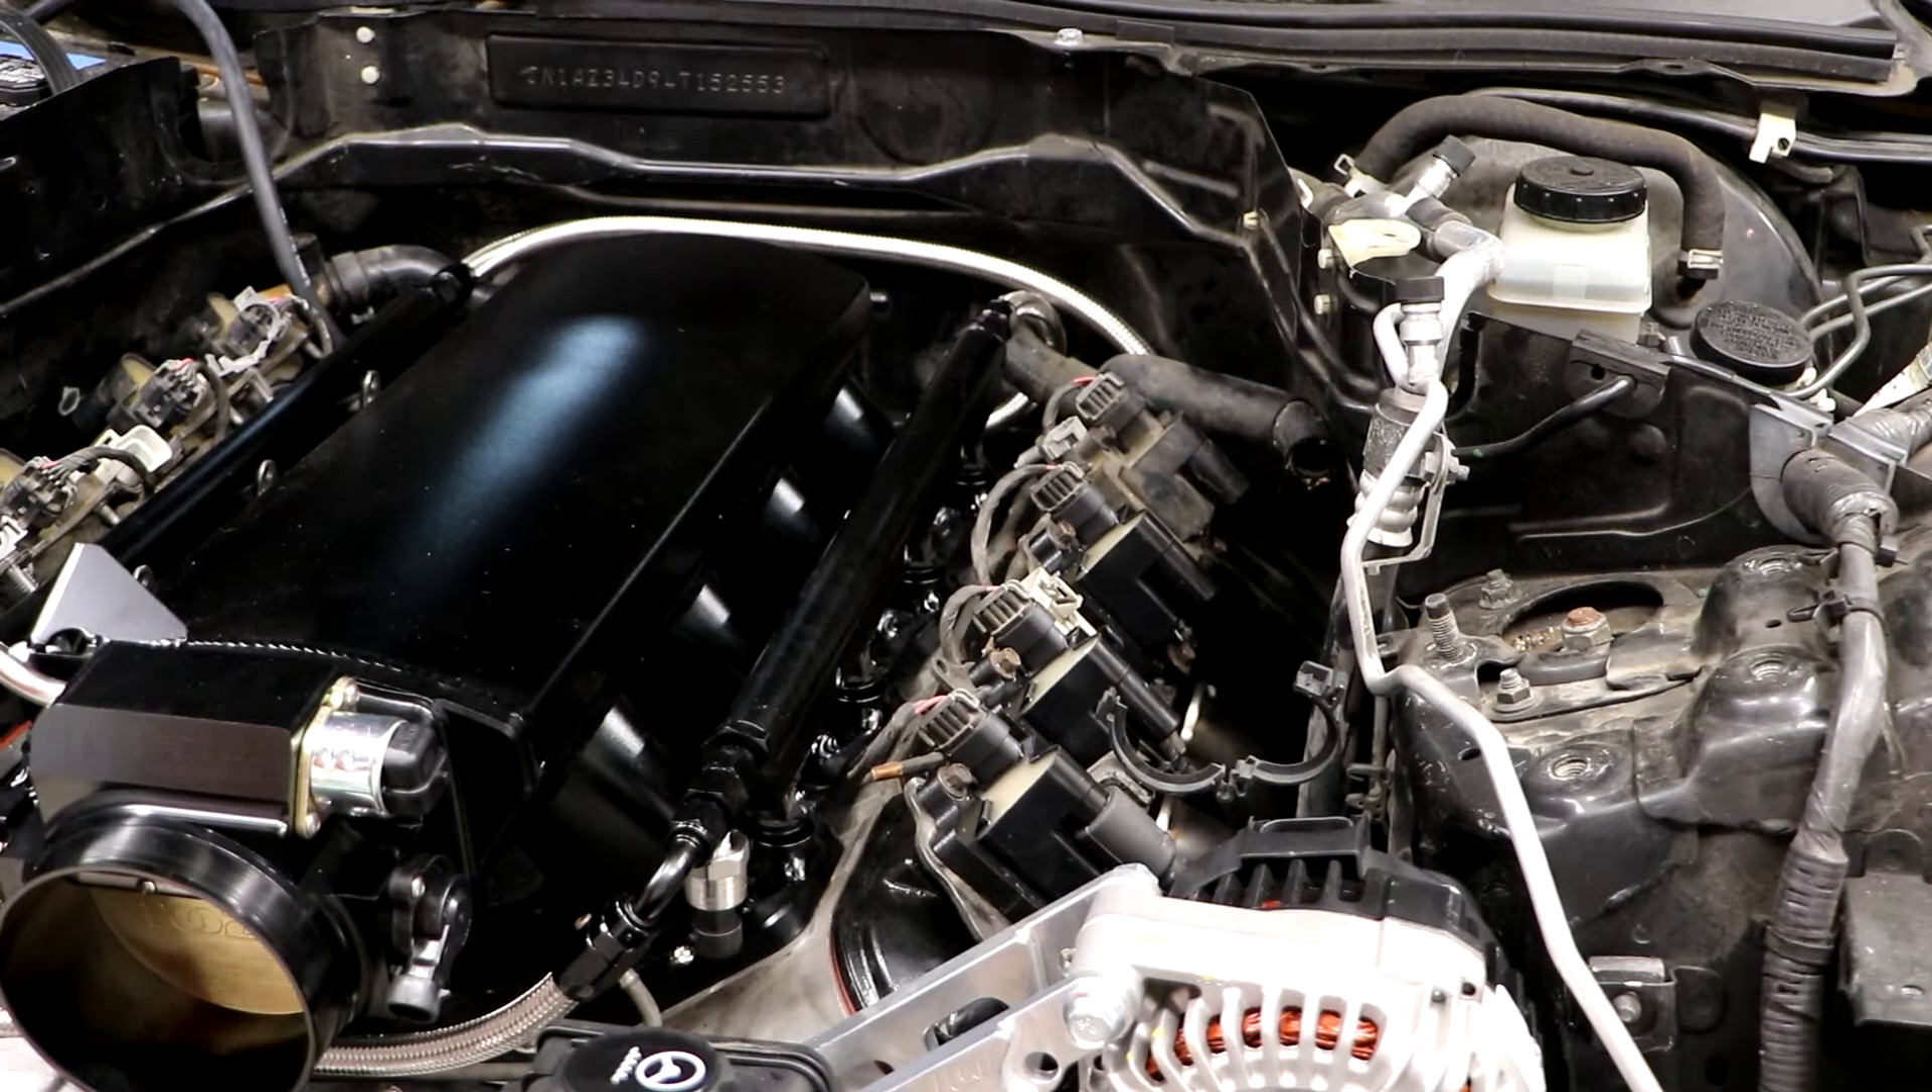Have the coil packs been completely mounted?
Yes.